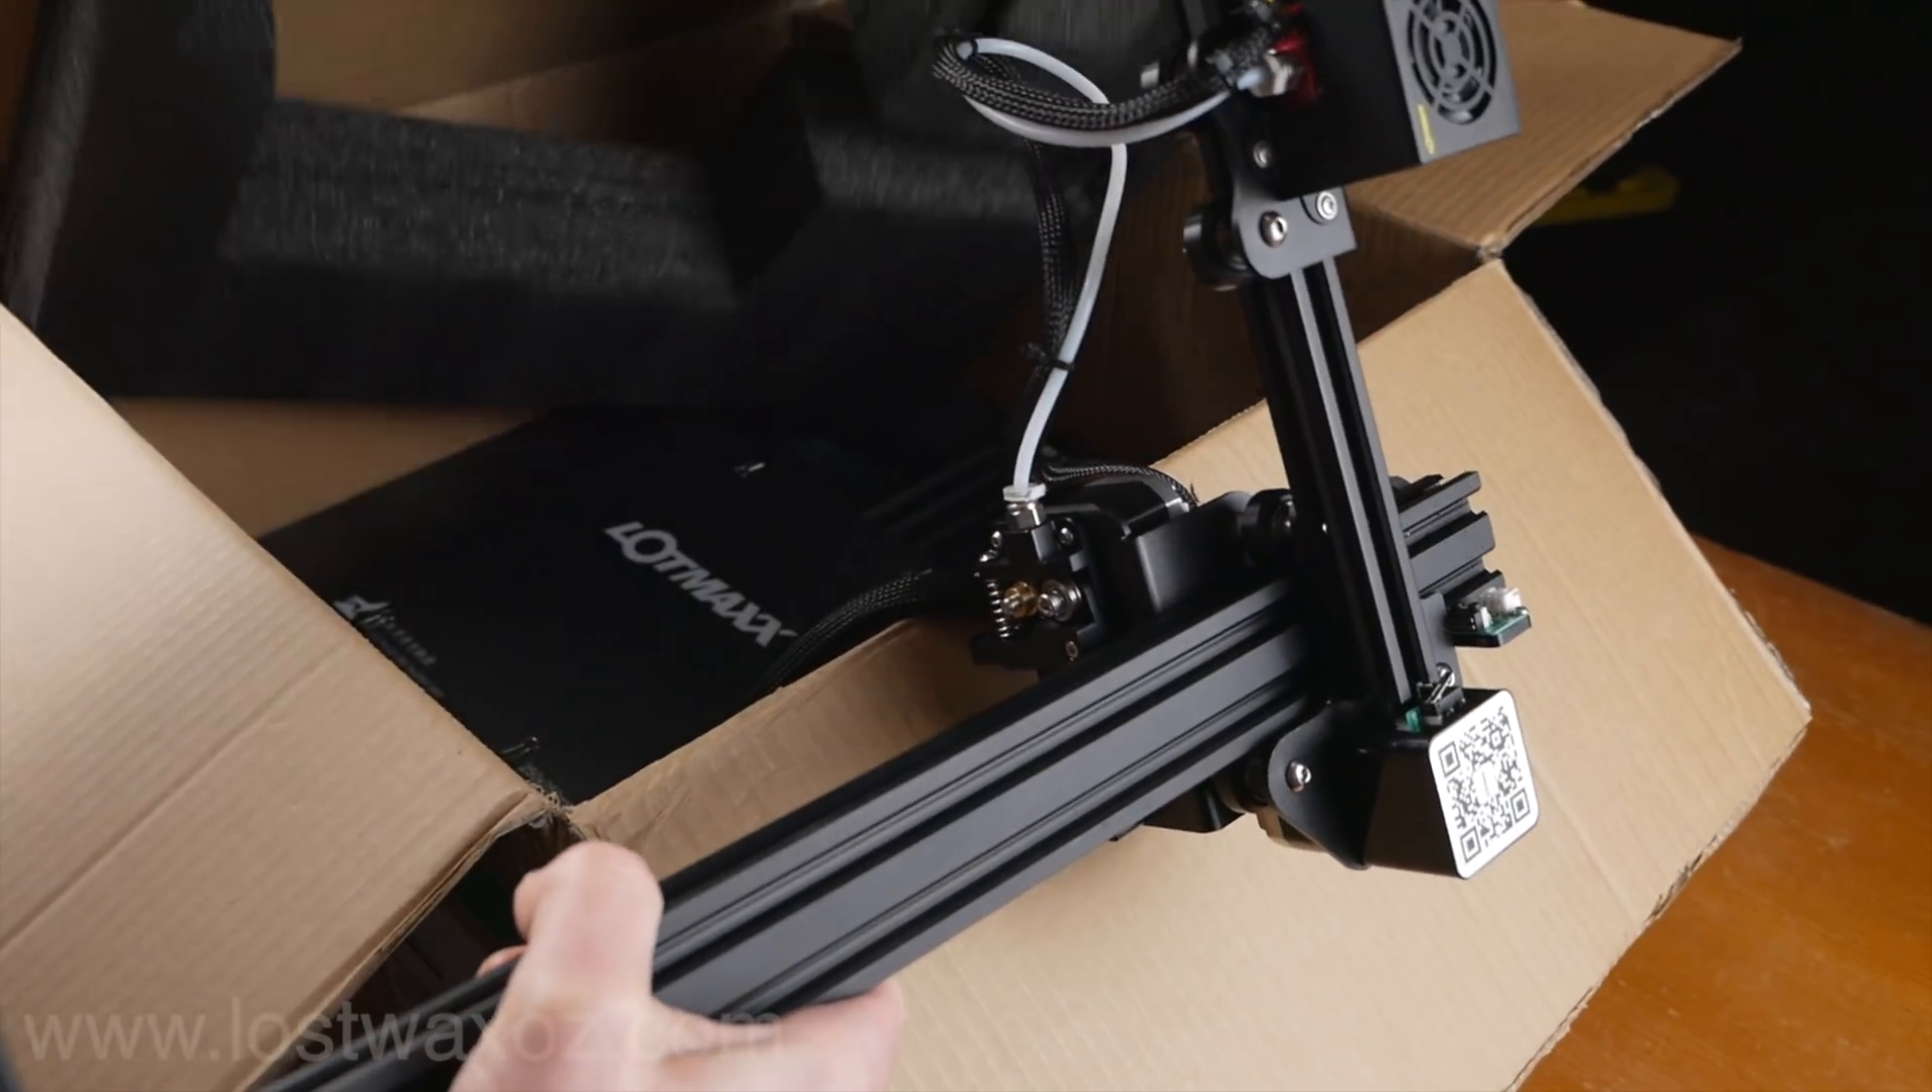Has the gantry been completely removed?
No.